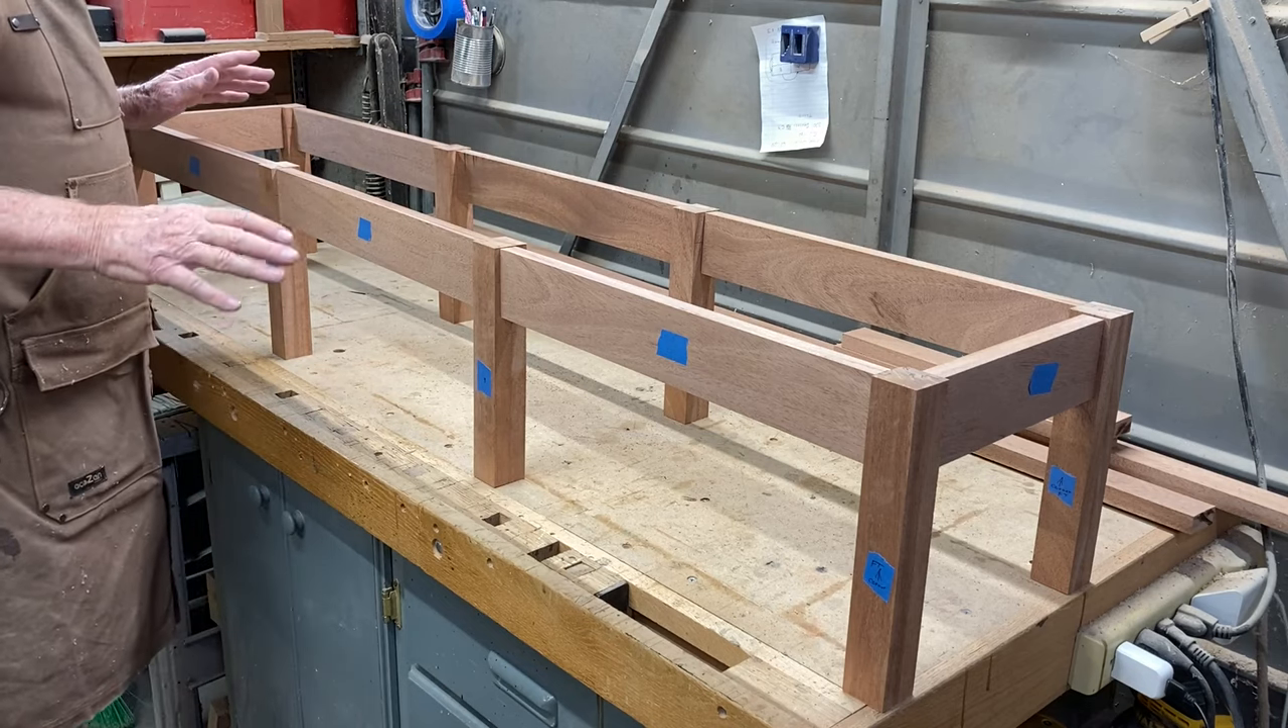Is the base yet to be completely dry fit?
No.